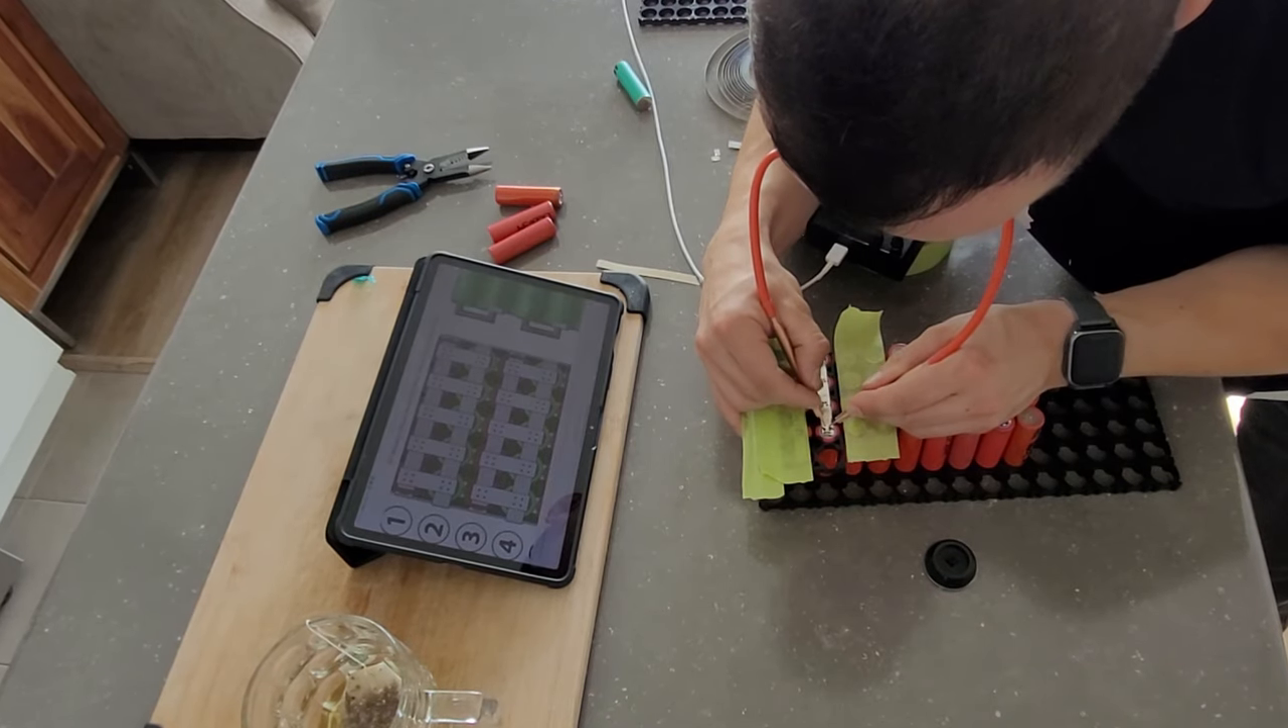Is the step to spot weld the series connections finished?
No.